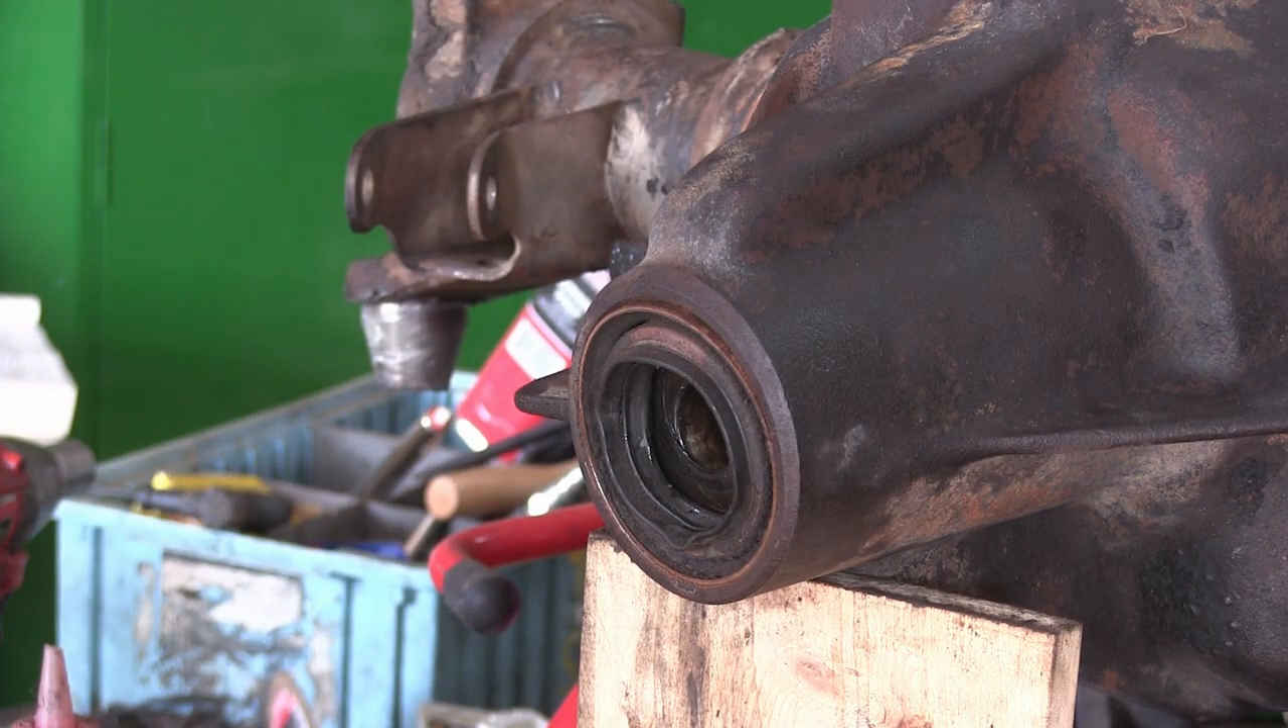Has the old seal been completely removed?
No.